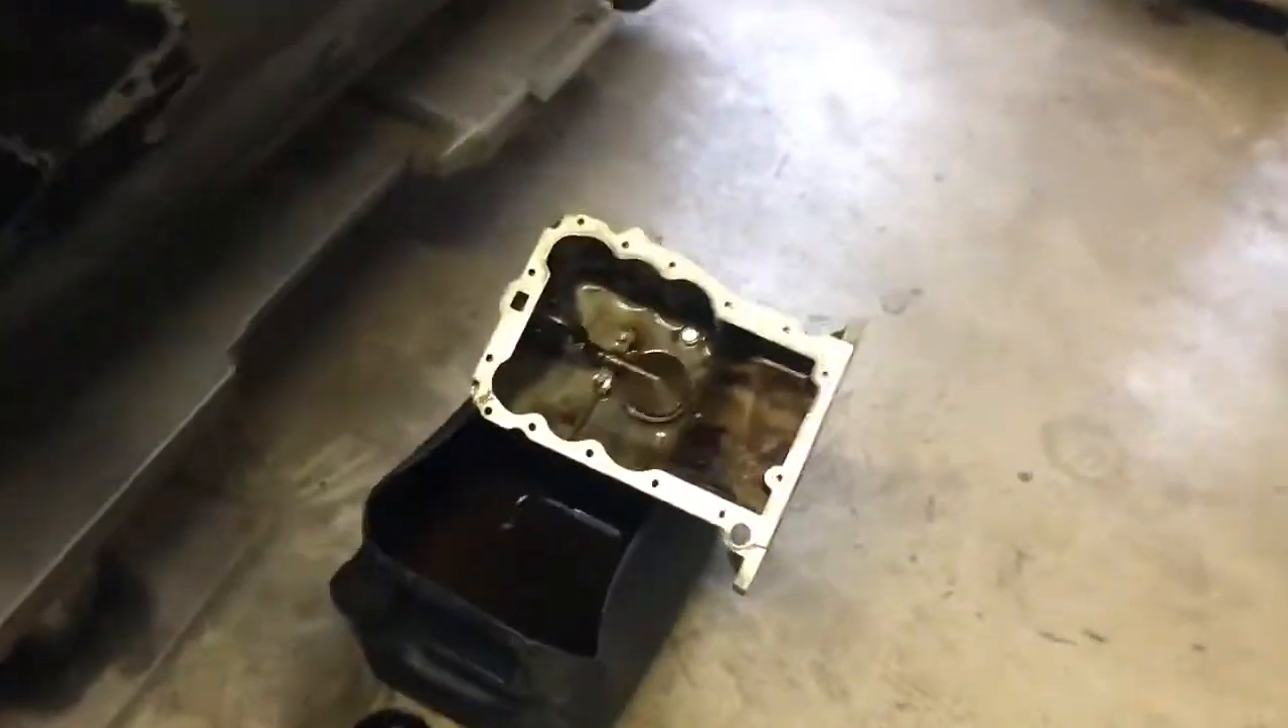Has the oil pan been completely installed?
No.